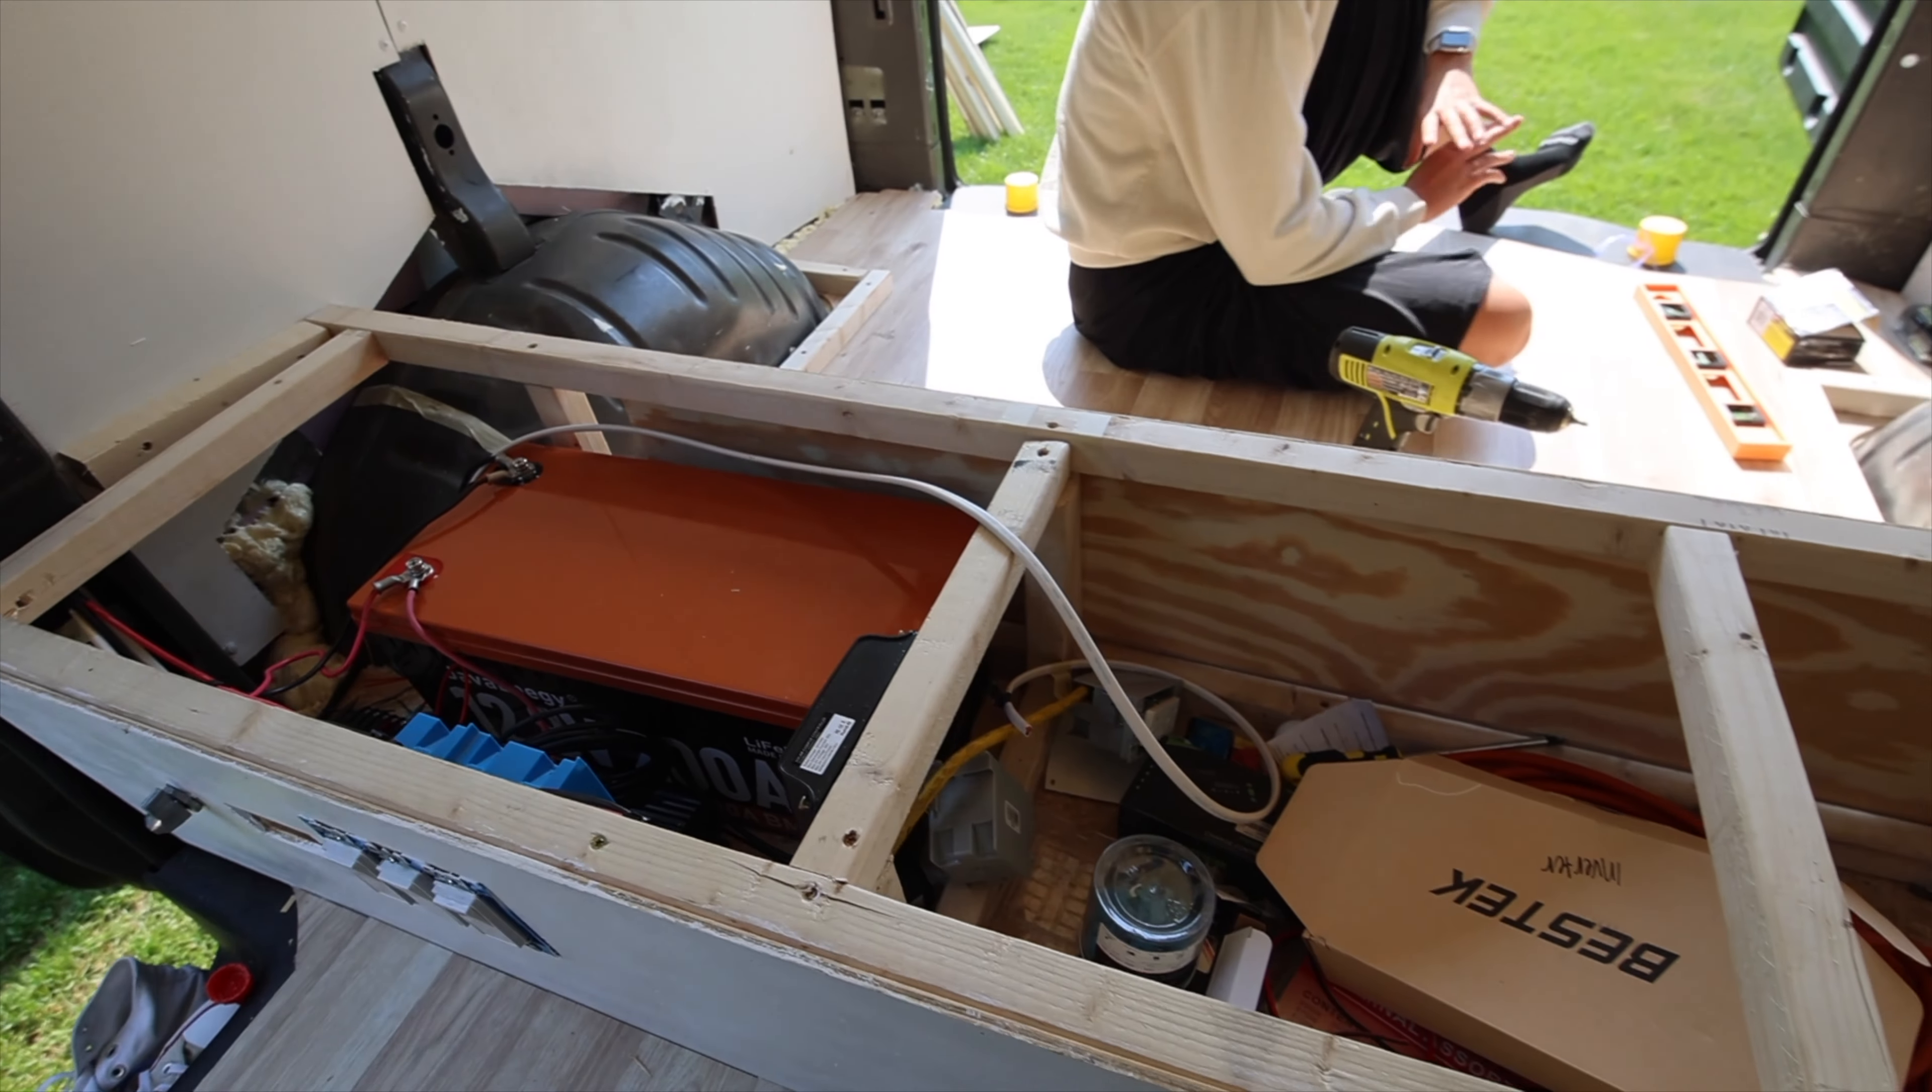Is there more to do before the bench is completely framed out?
No.